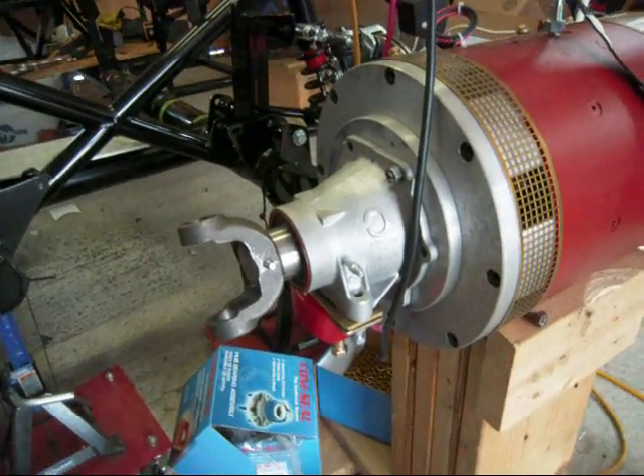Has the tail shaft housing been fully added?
Yes.